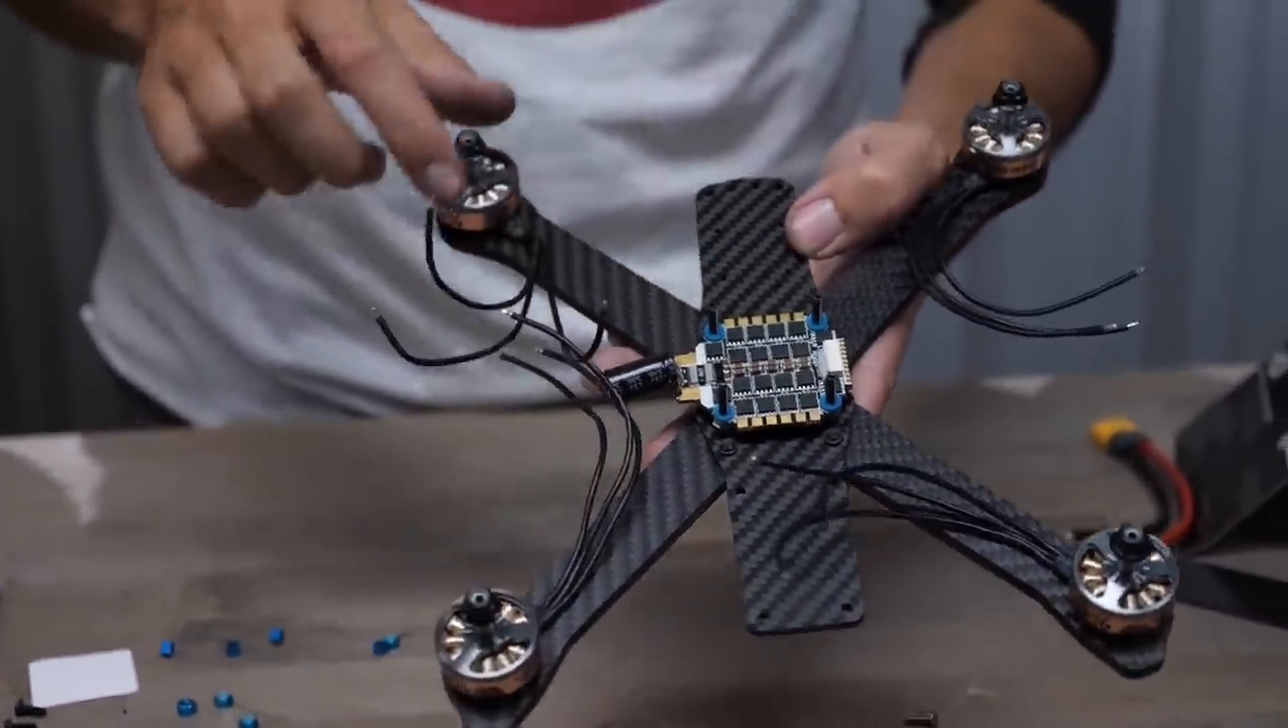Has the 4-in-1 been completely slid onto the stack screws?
Yes.